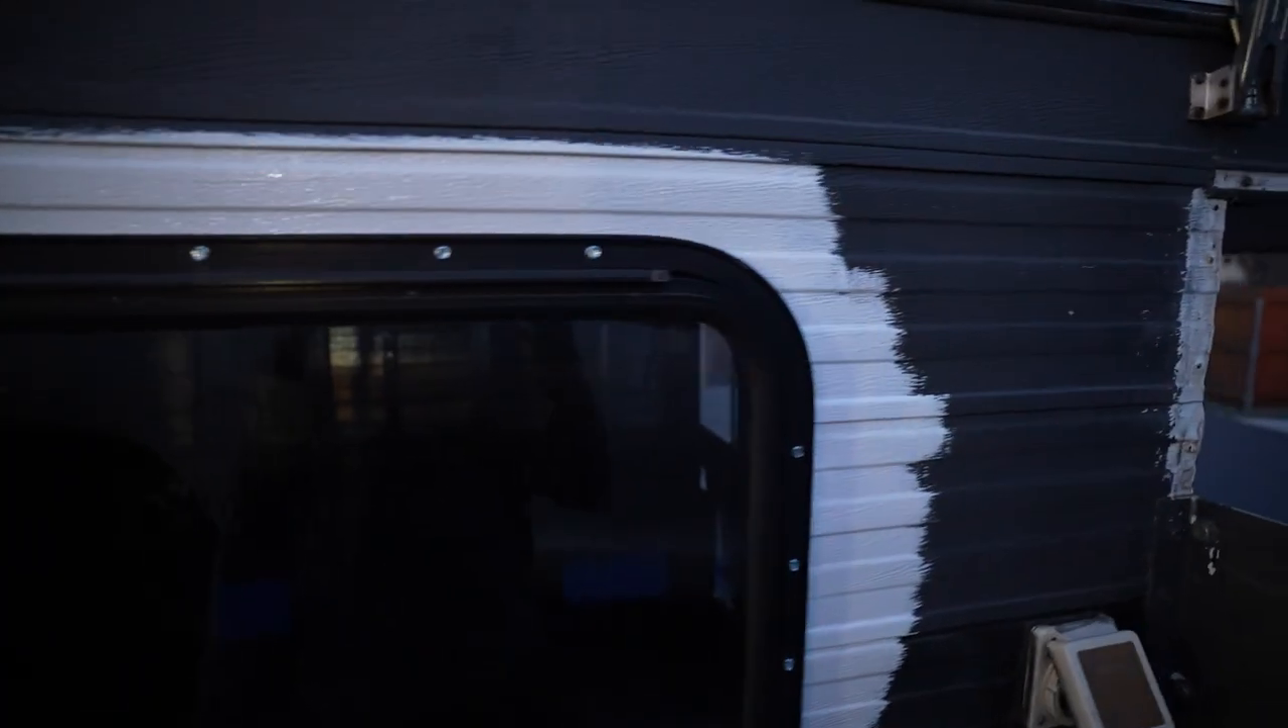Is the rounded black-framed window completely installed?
Yes.